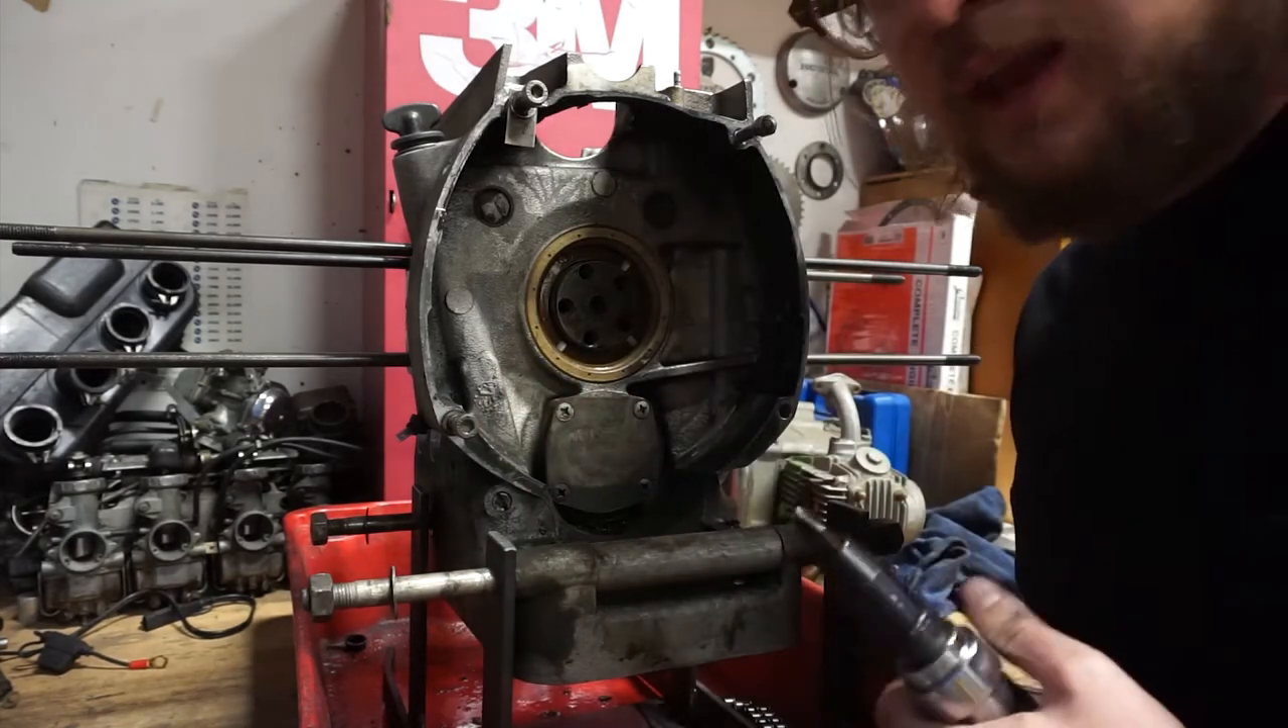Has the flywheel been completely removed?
Yes.